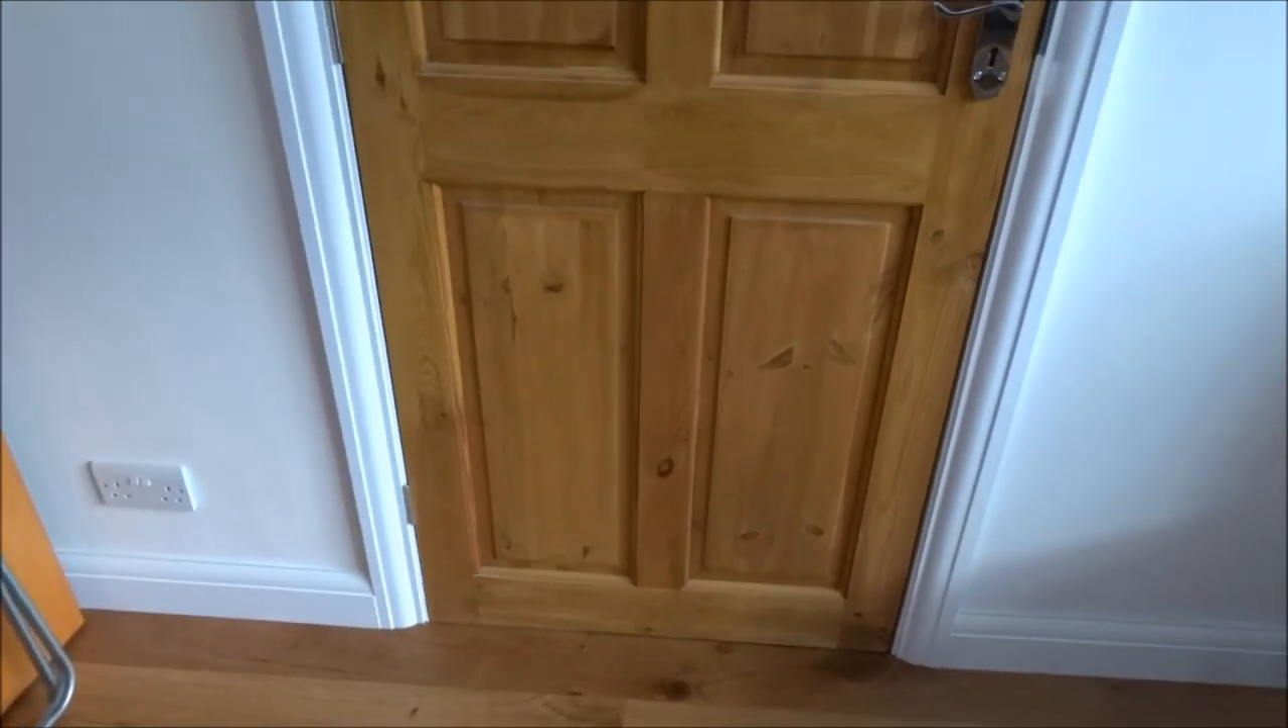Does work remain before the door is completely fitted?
No.